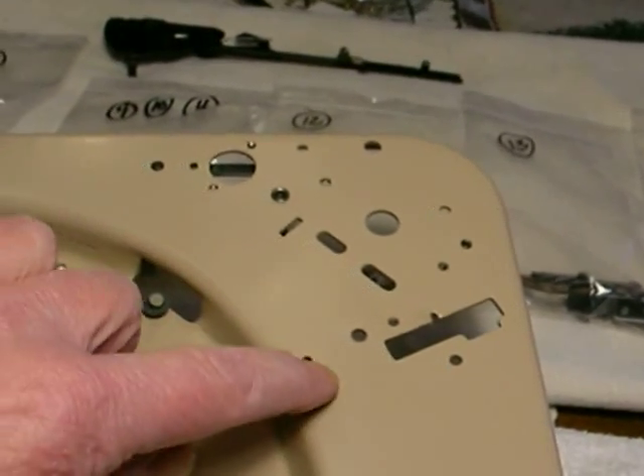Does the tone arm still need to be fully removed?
No.